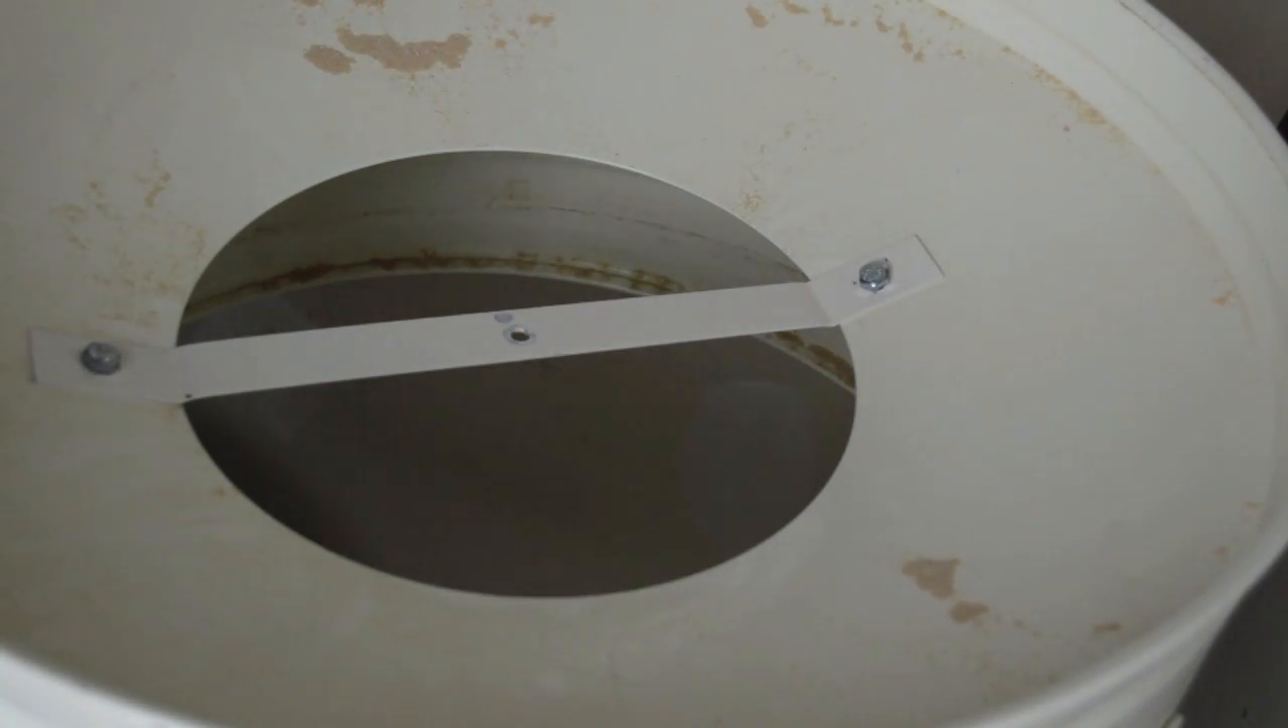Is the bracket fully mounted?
Yes.